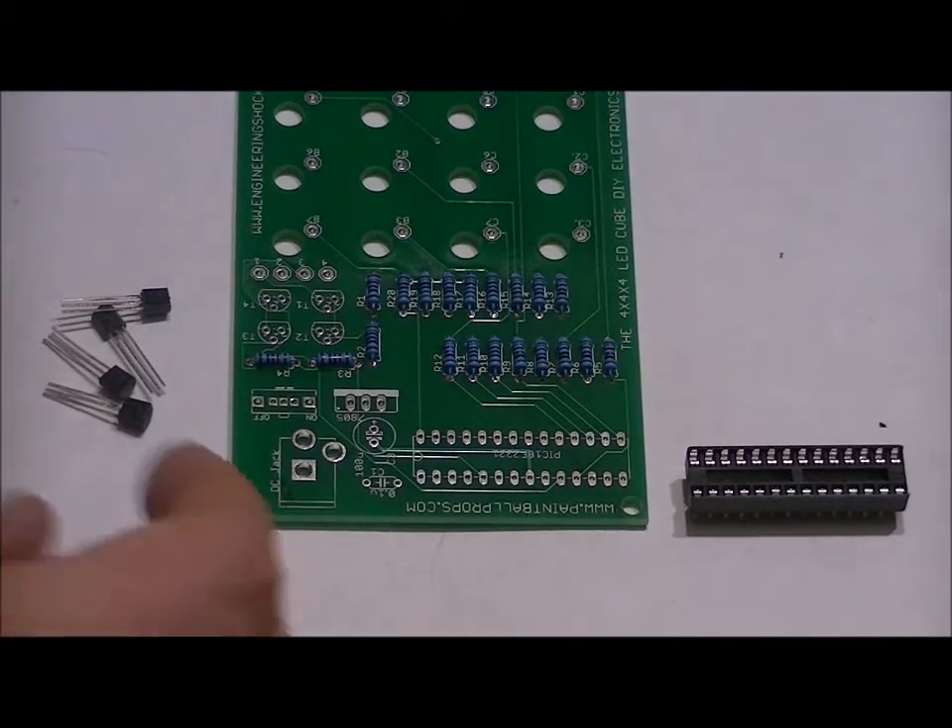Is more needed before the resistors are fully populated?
No.